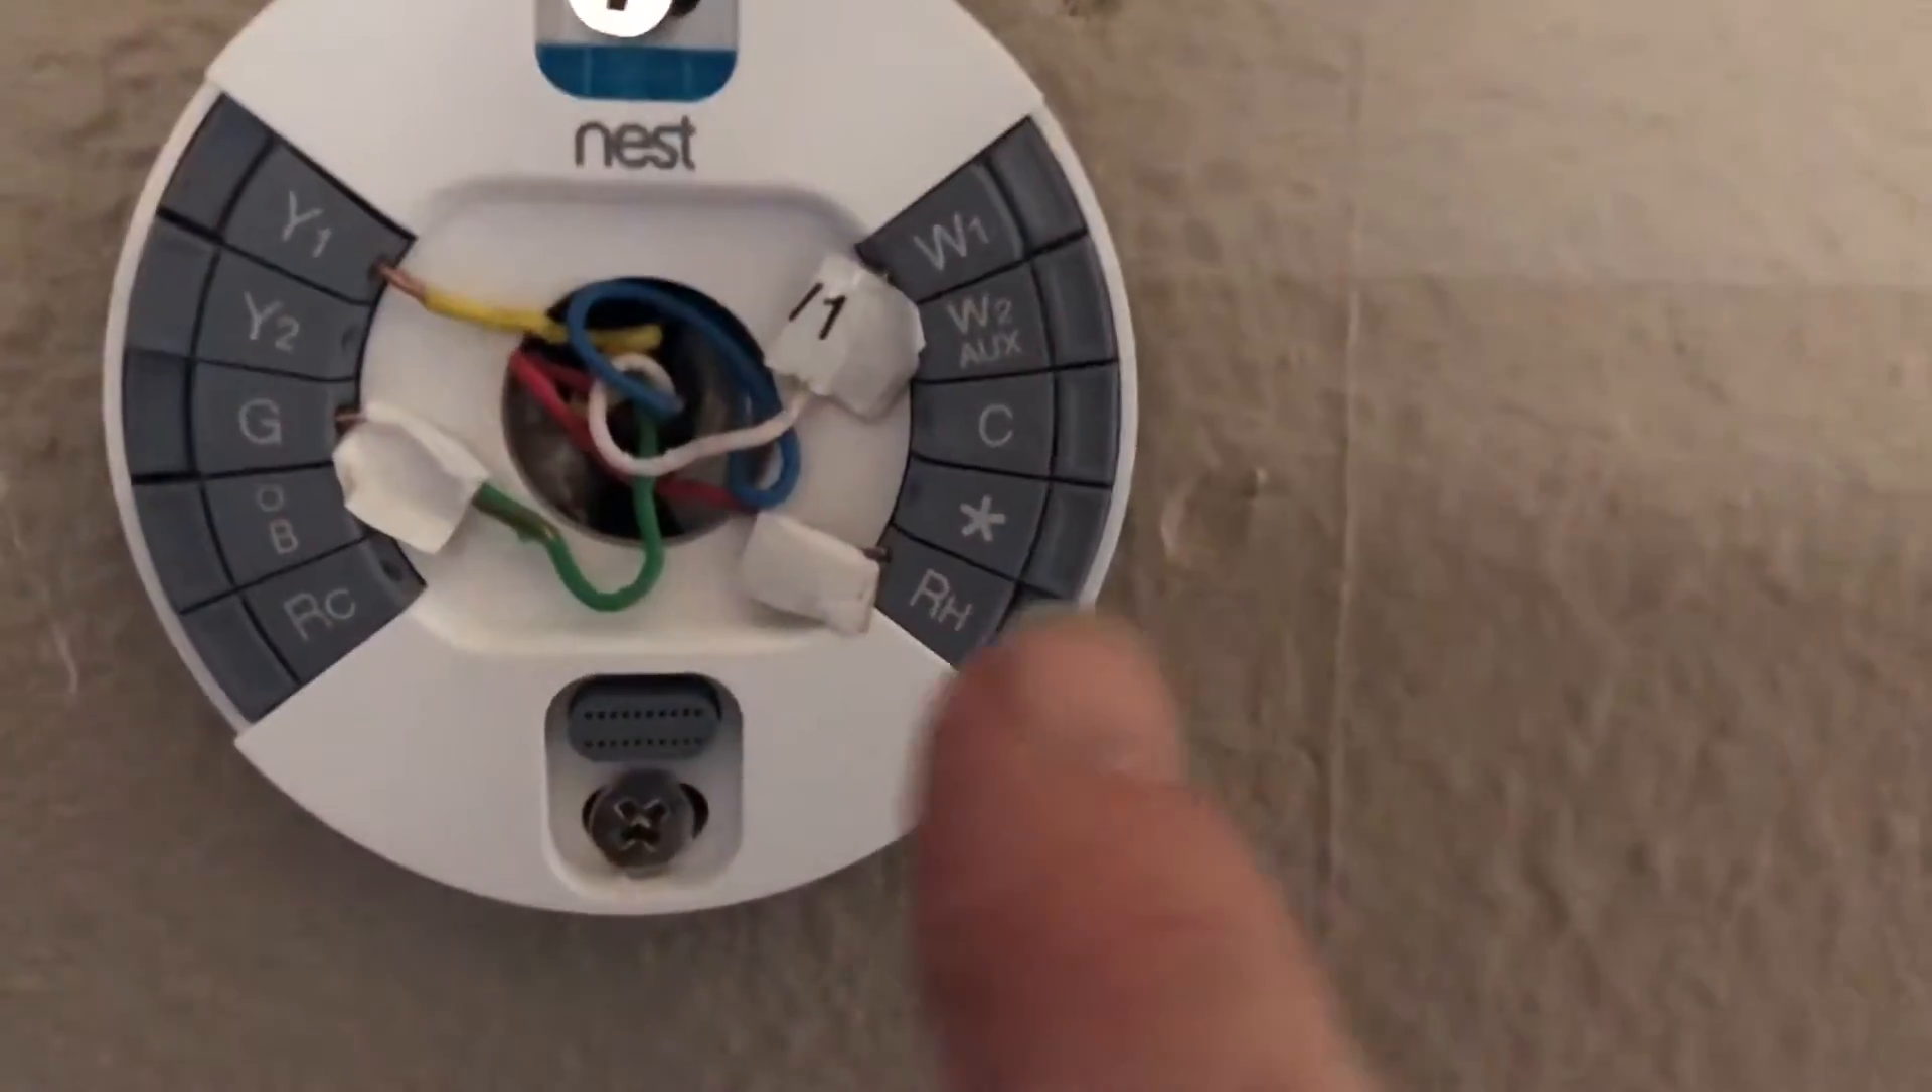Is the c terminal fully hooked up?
No.